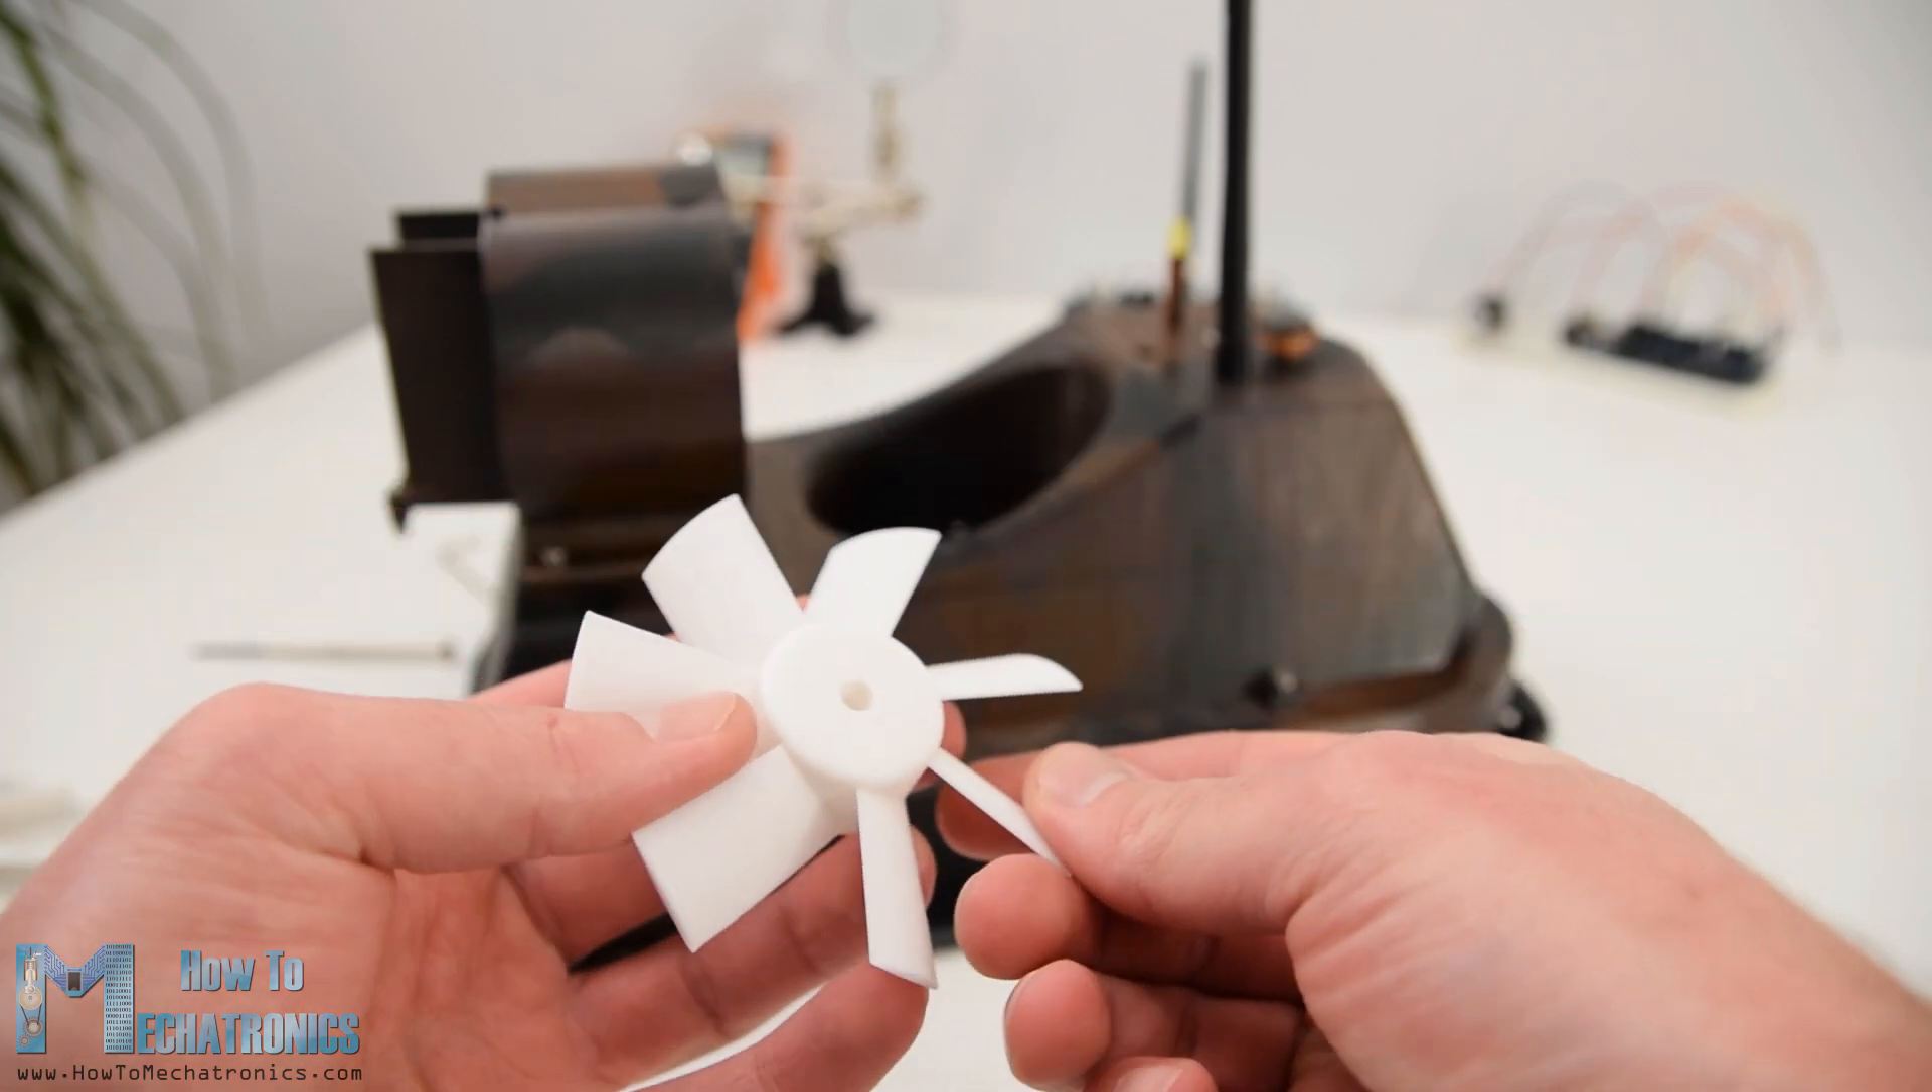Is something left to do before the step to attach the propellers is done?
Yes.